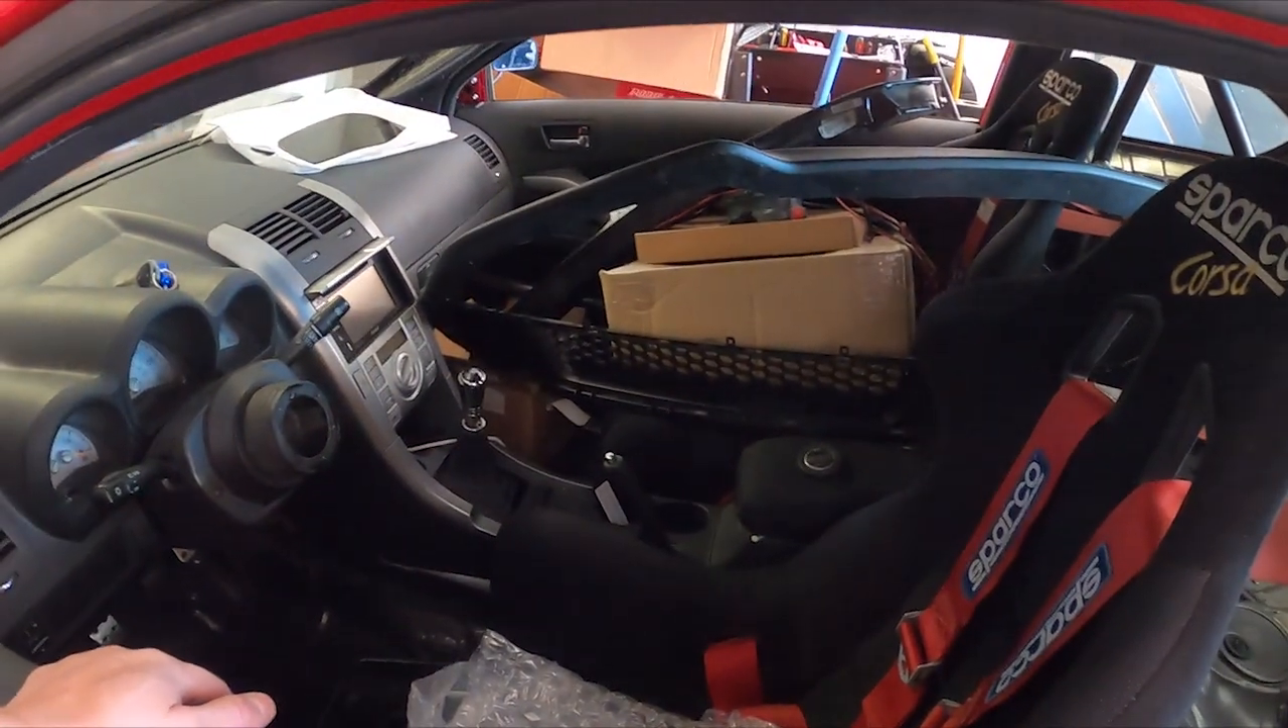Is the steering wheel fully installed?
No.